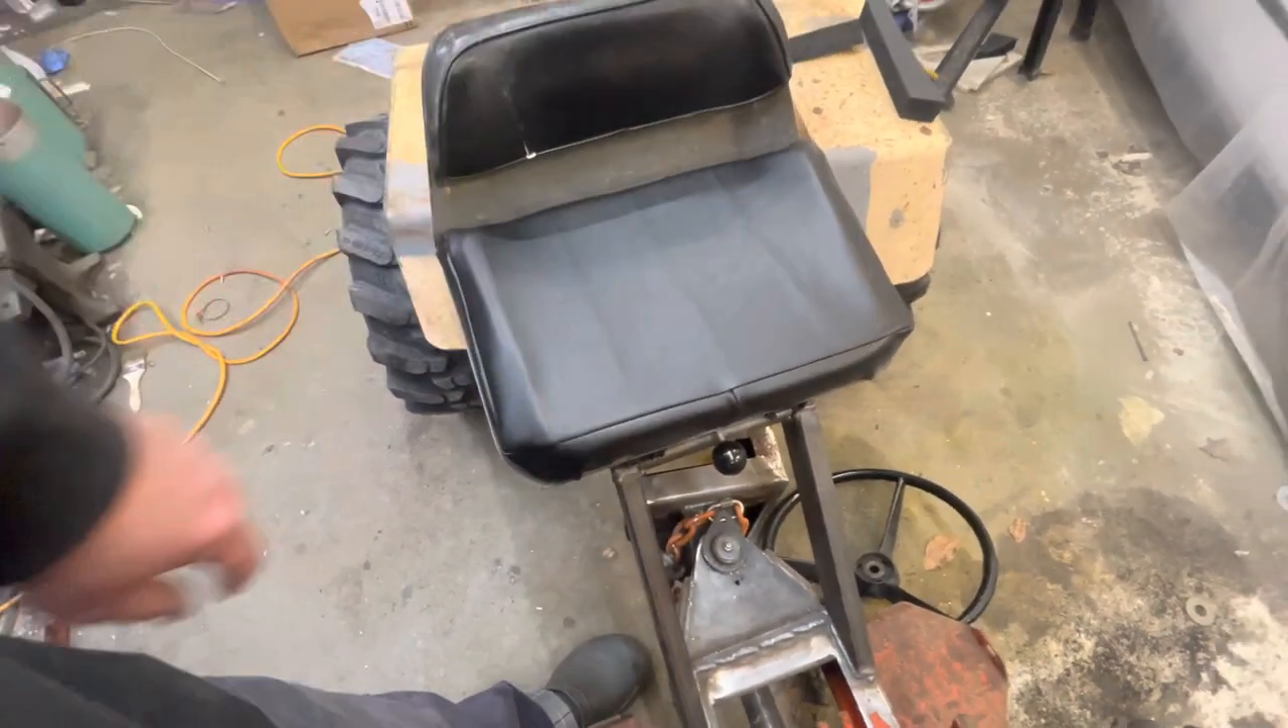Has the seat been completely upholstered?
Yes.